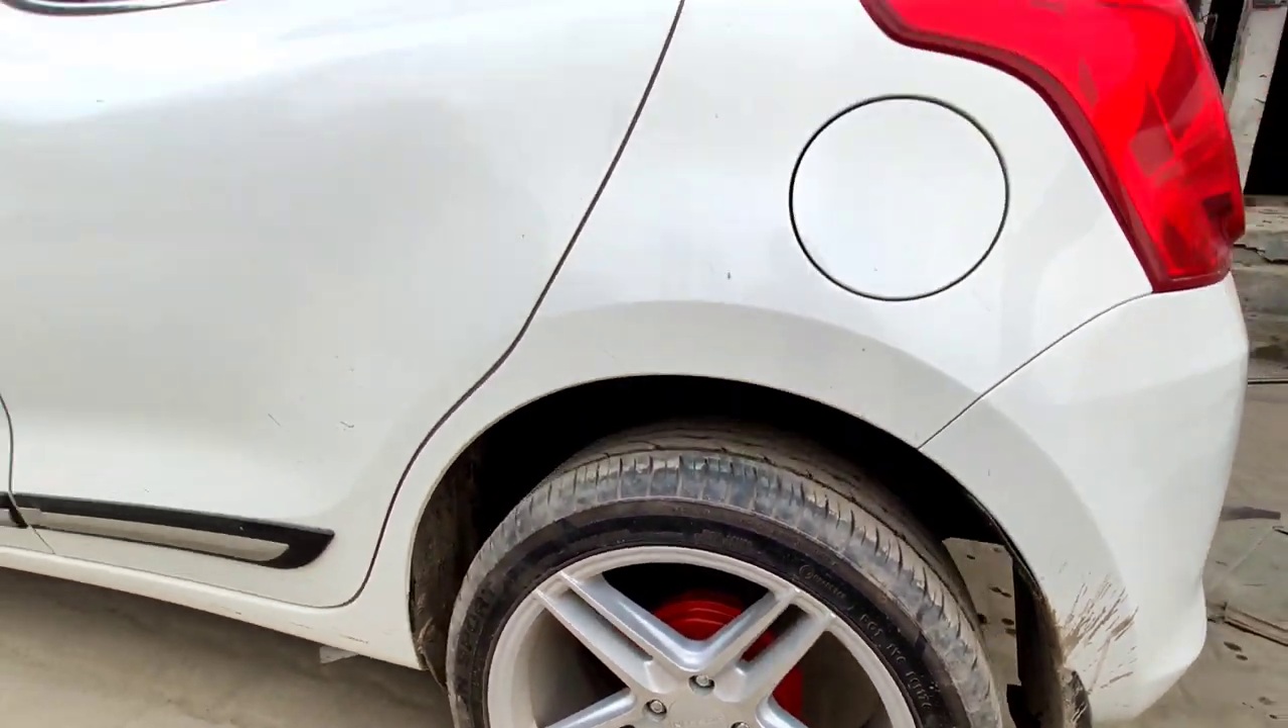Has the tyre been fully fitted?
Yes.